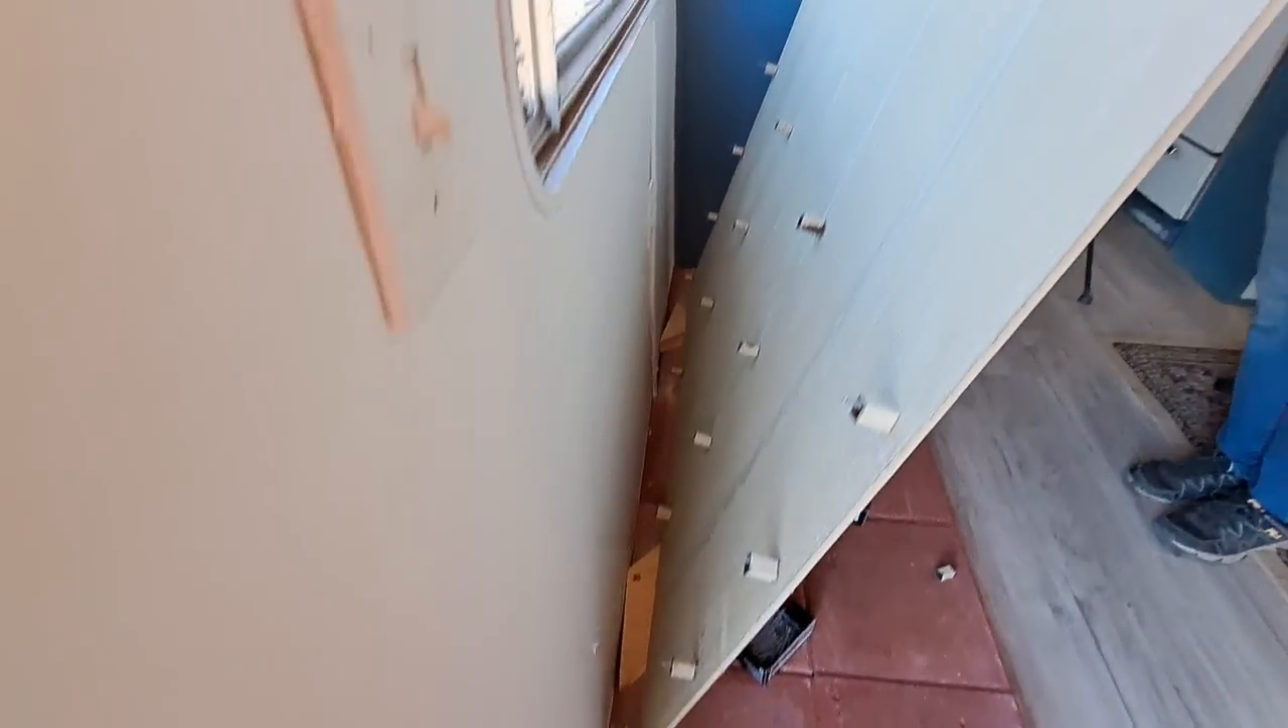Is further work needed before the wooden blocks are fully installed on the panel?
No.